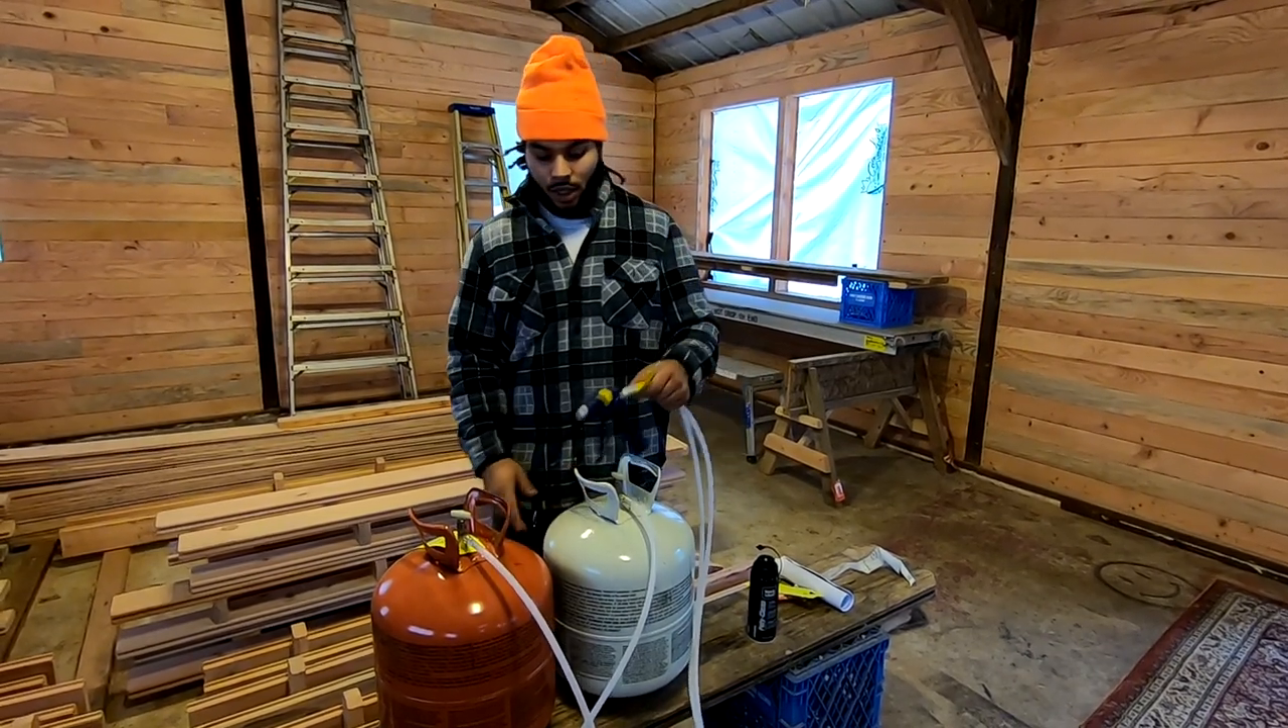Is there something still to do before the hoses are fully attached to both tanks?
No.